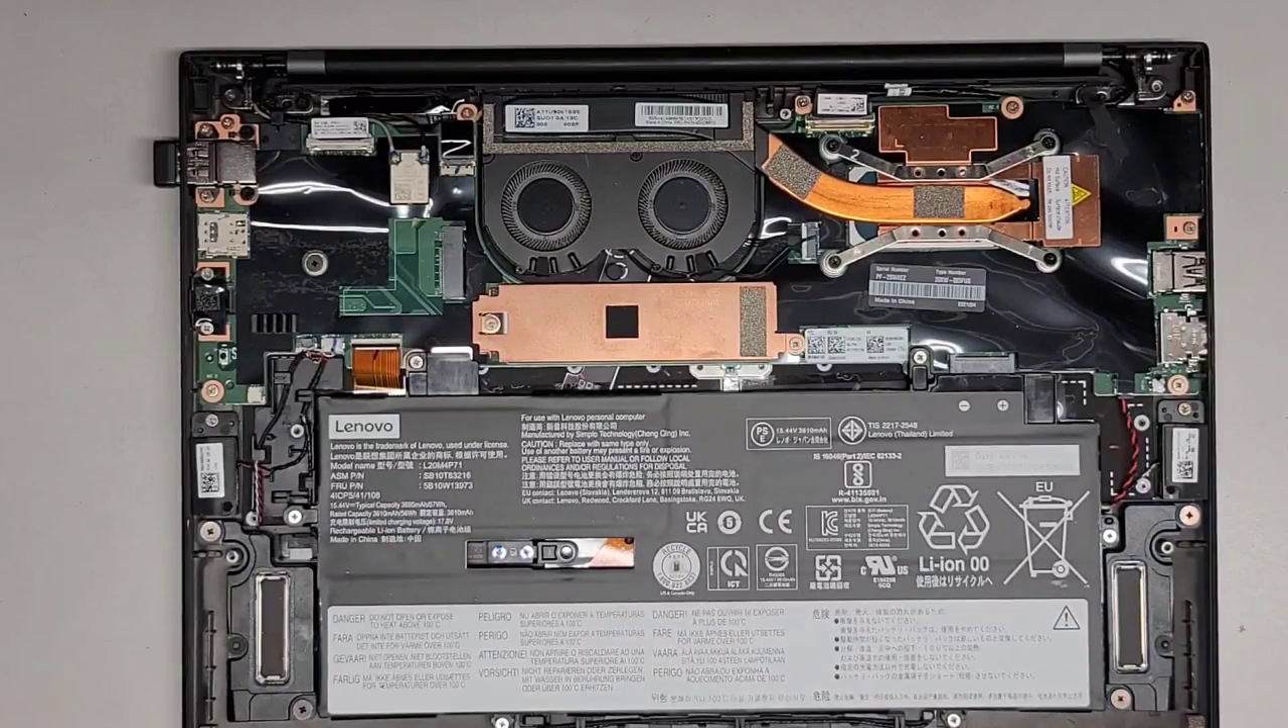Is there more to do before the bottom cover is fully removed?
No.